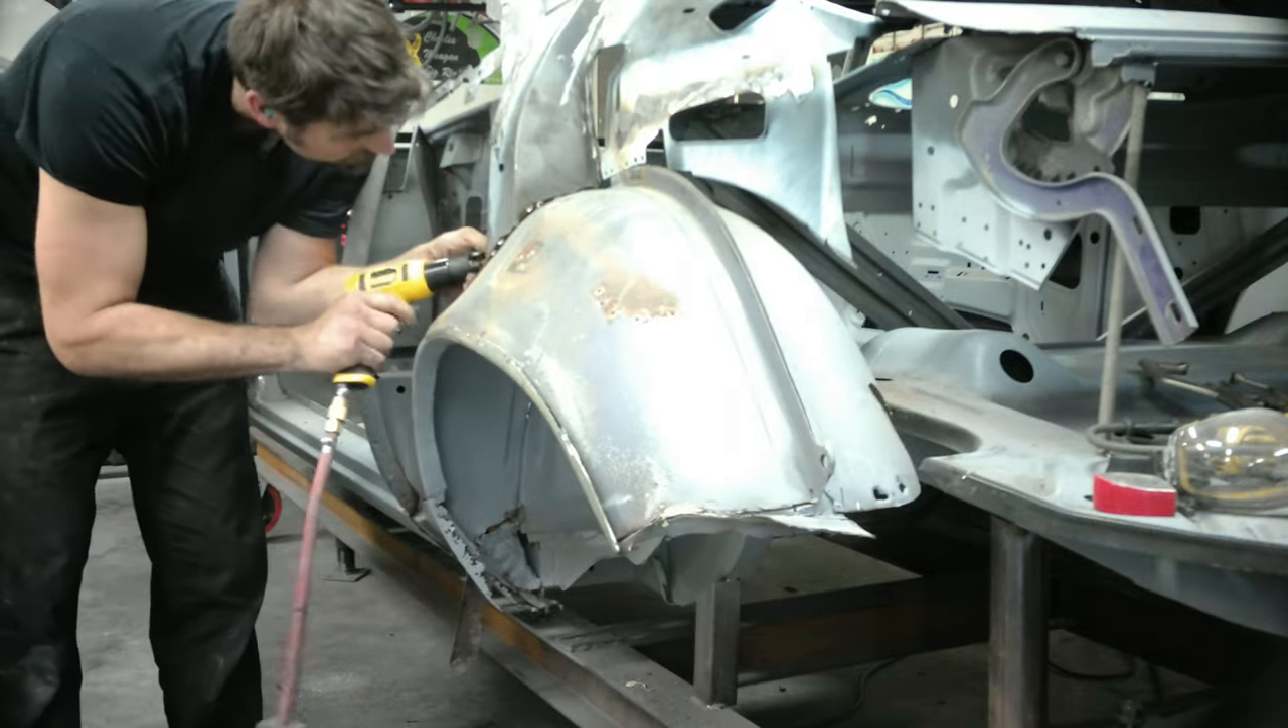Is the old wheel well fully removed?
No.